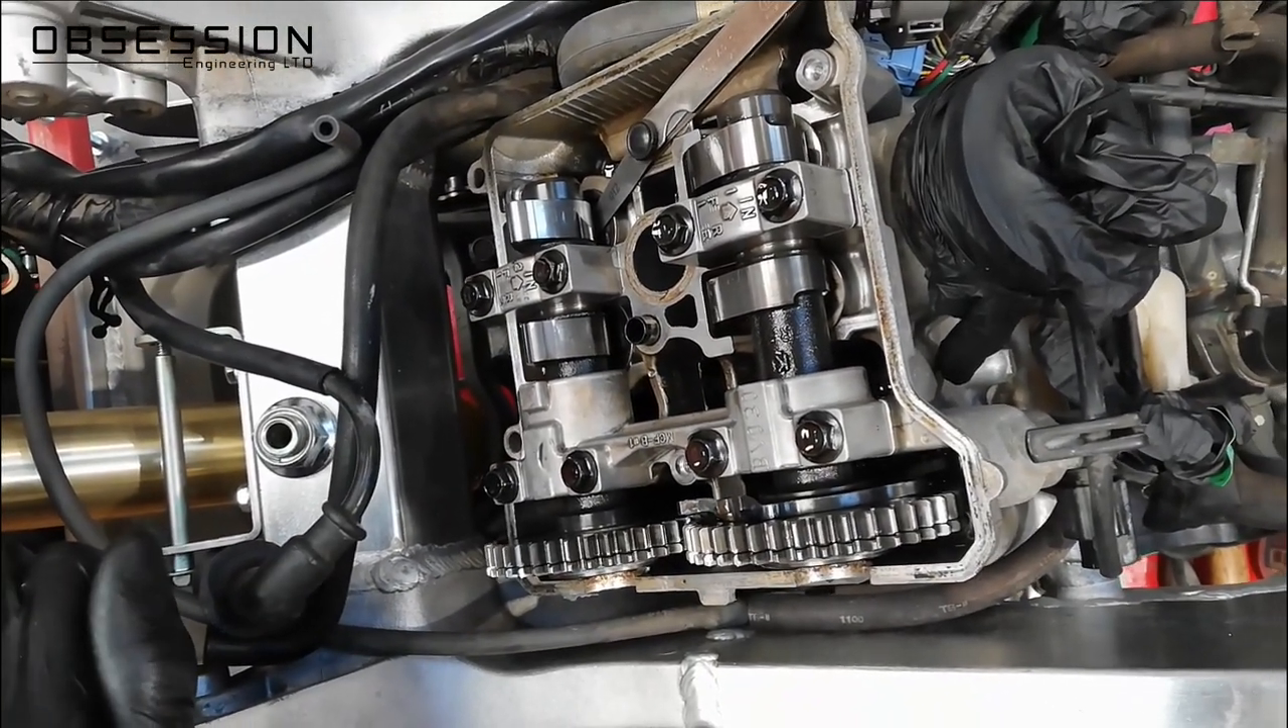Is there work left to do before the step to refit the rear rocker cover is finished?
Yes.